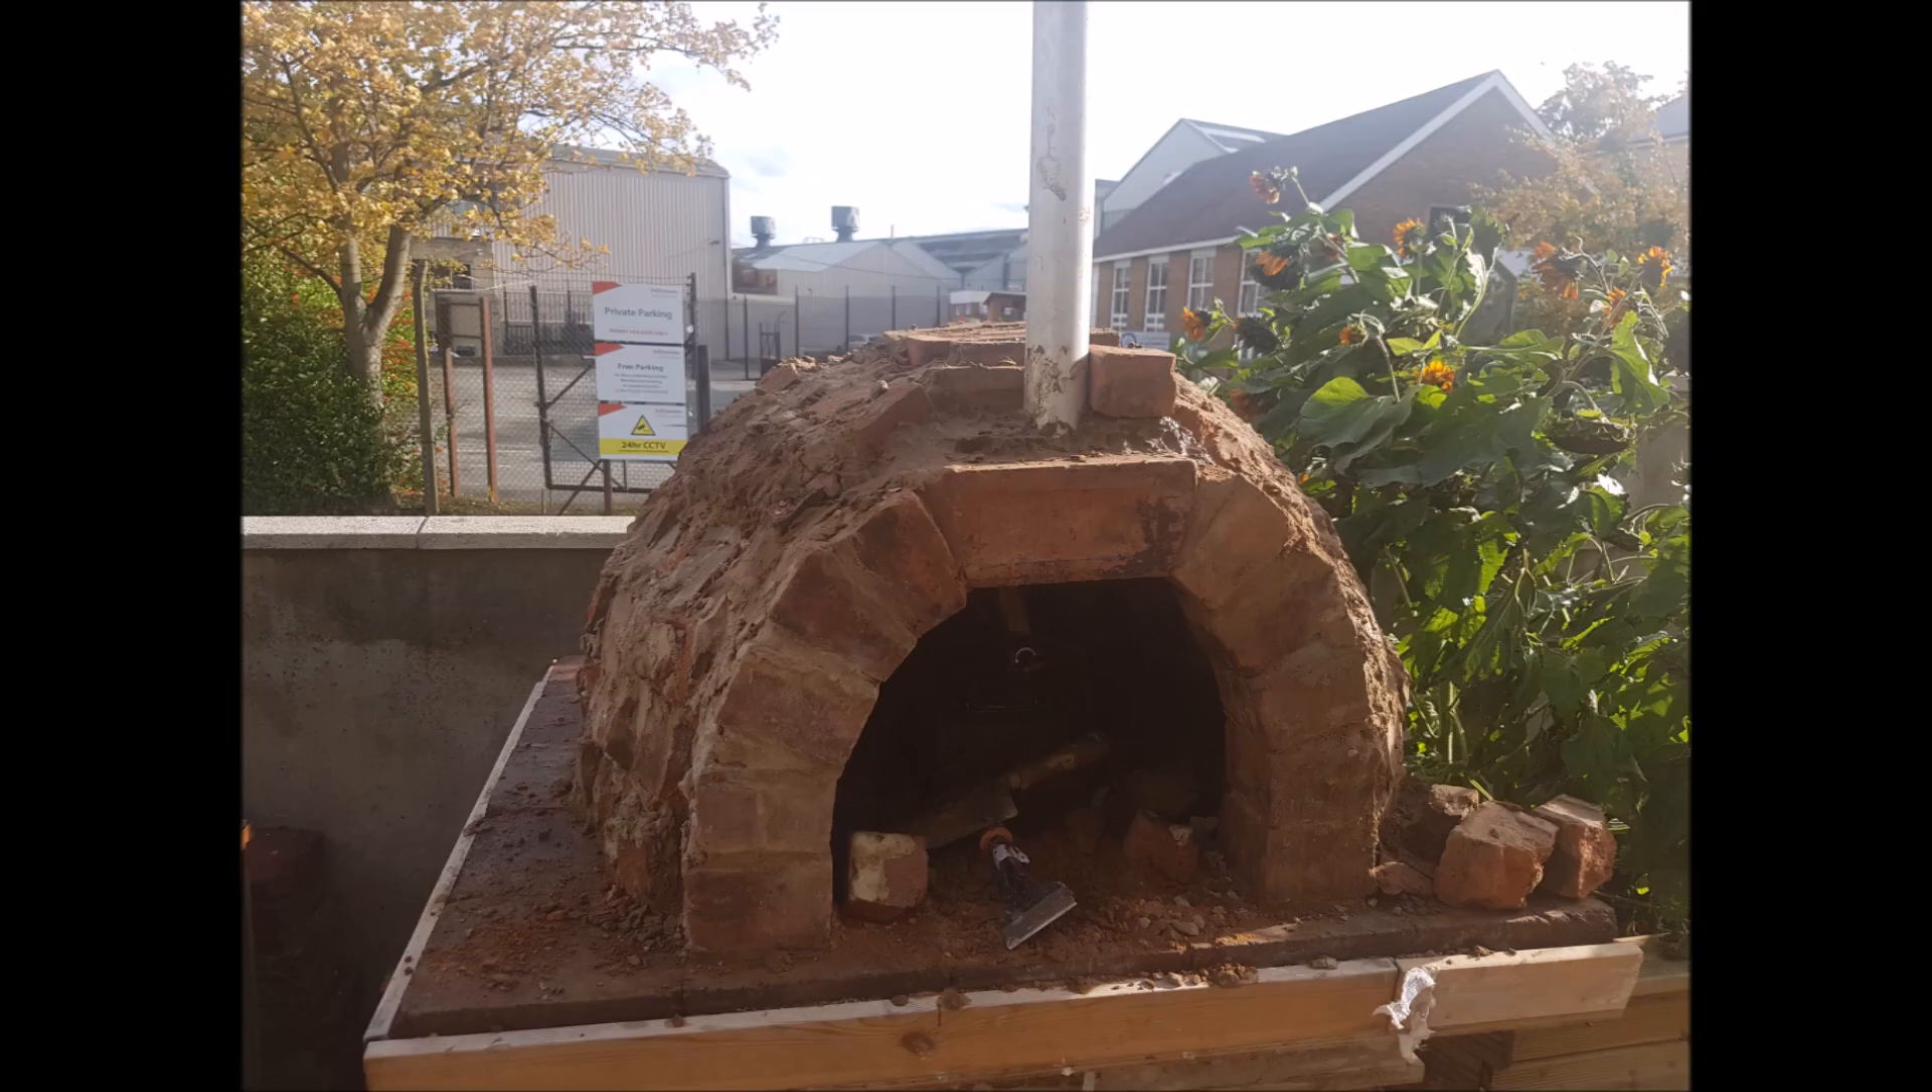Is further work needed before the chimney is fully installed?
No.